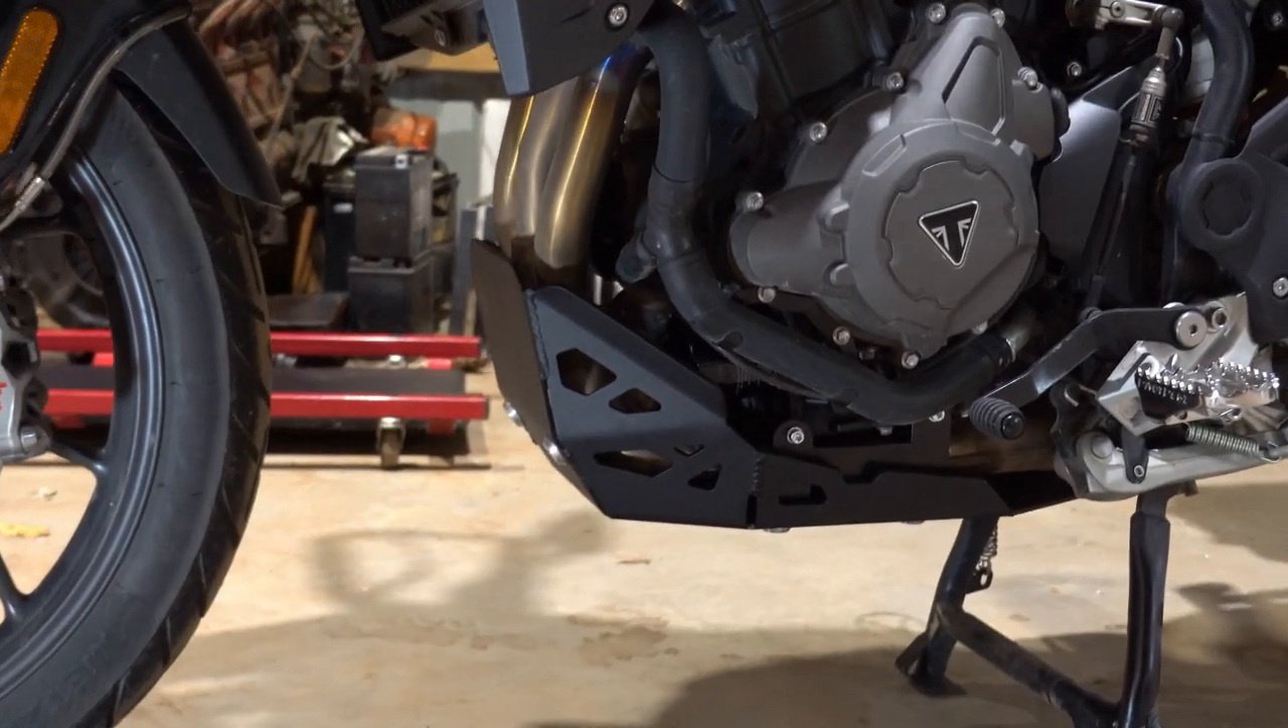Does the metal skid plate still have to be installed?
No.